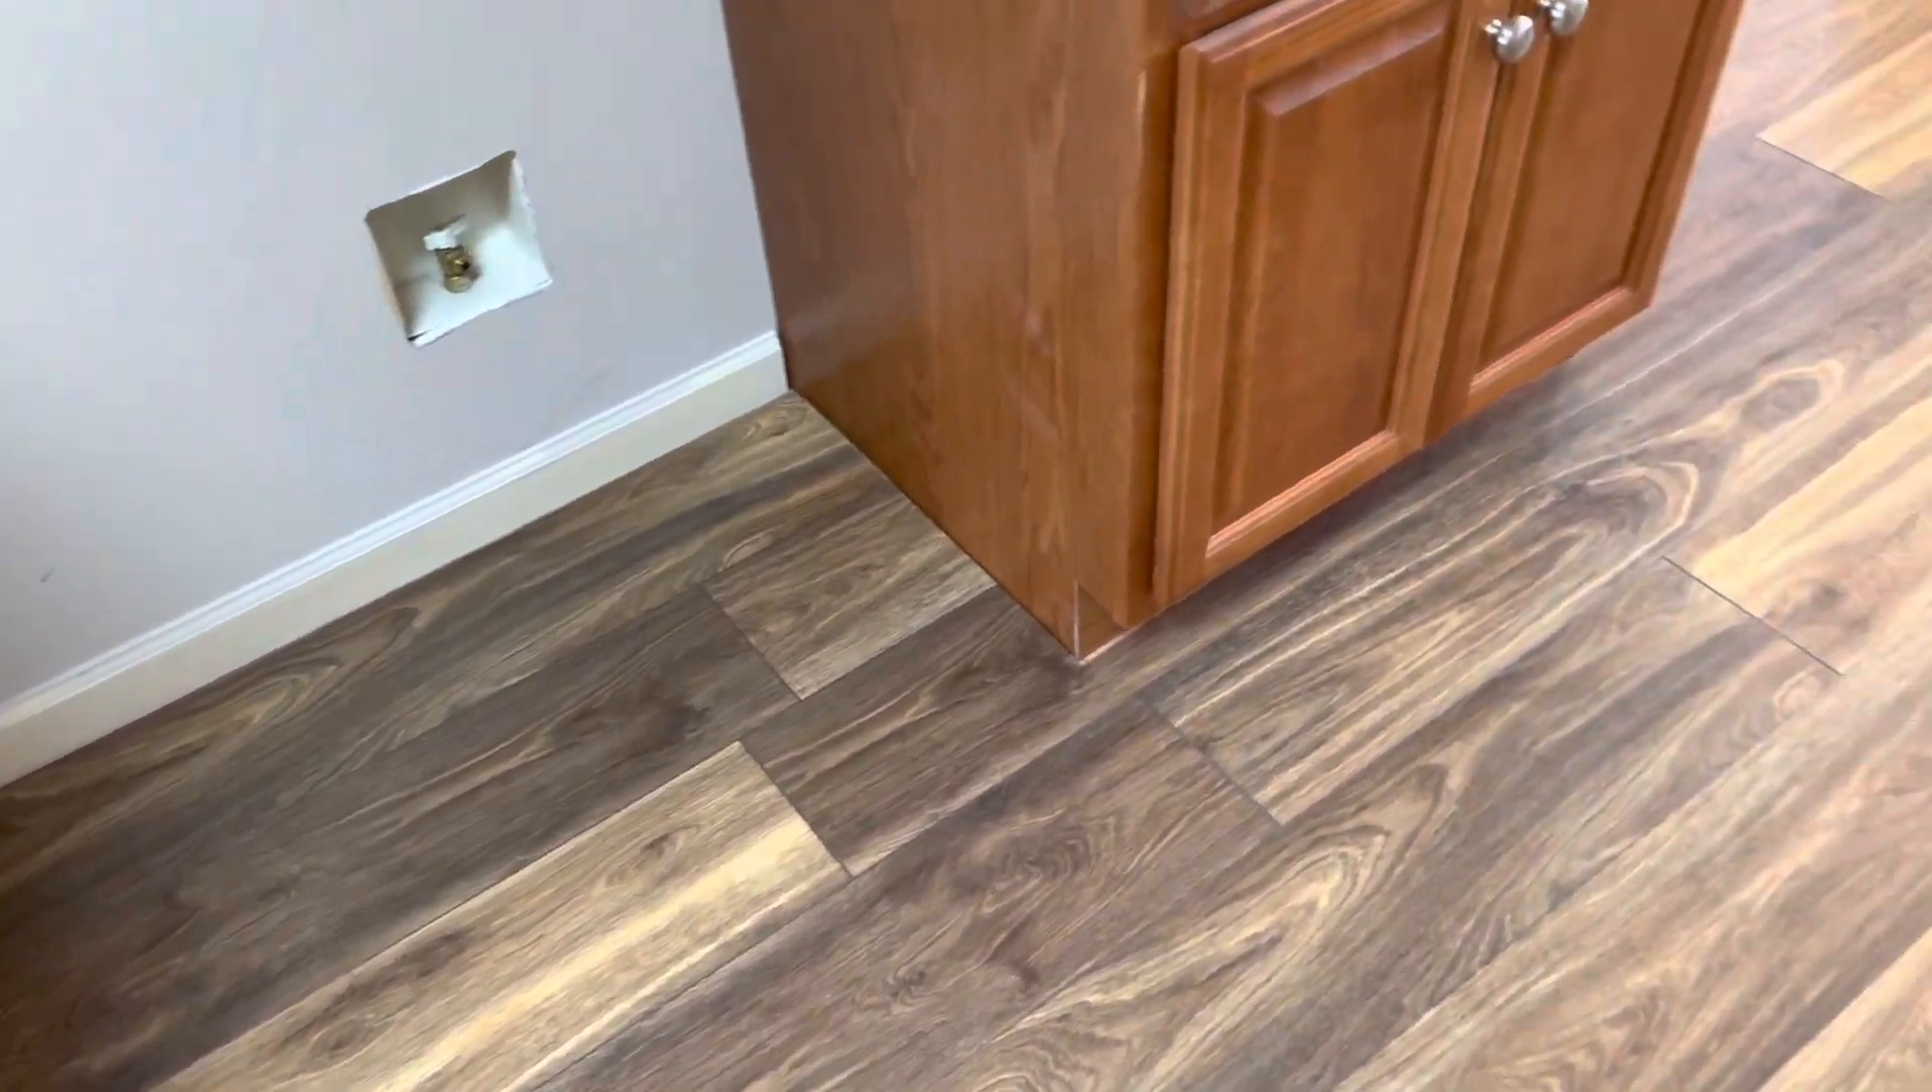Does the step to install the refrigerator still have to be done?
Yes.